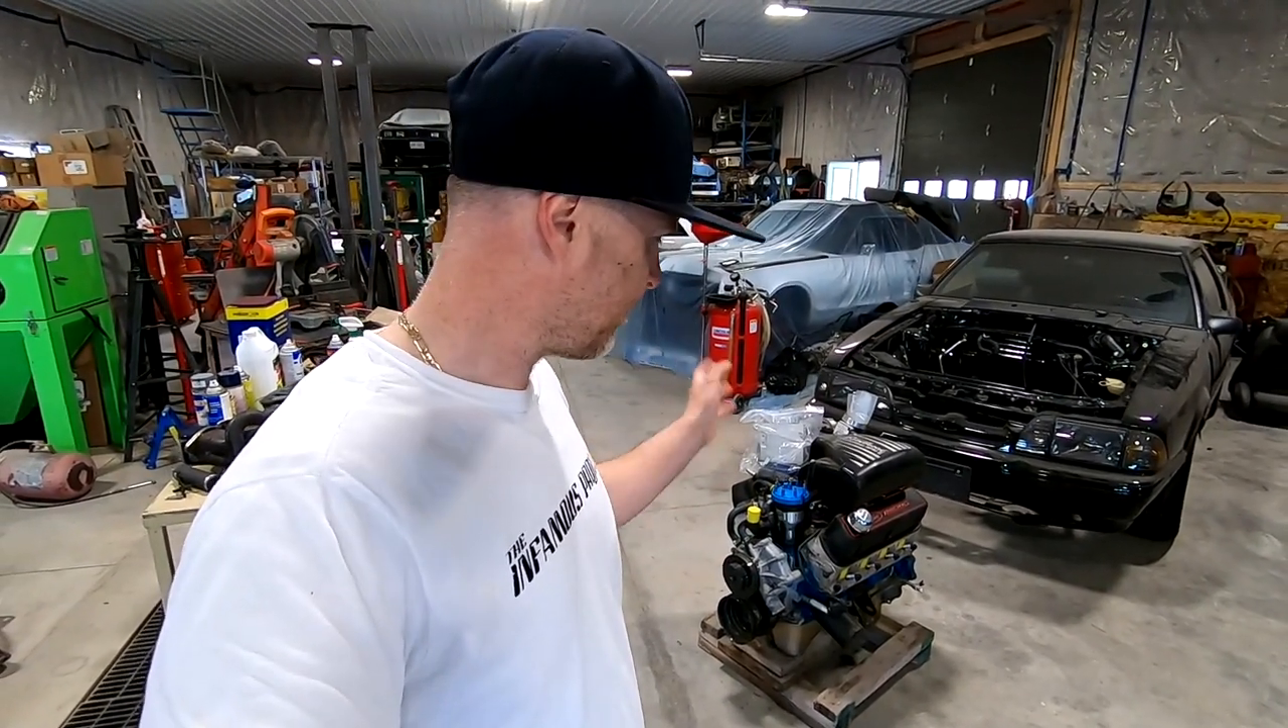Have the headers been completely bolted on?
No.